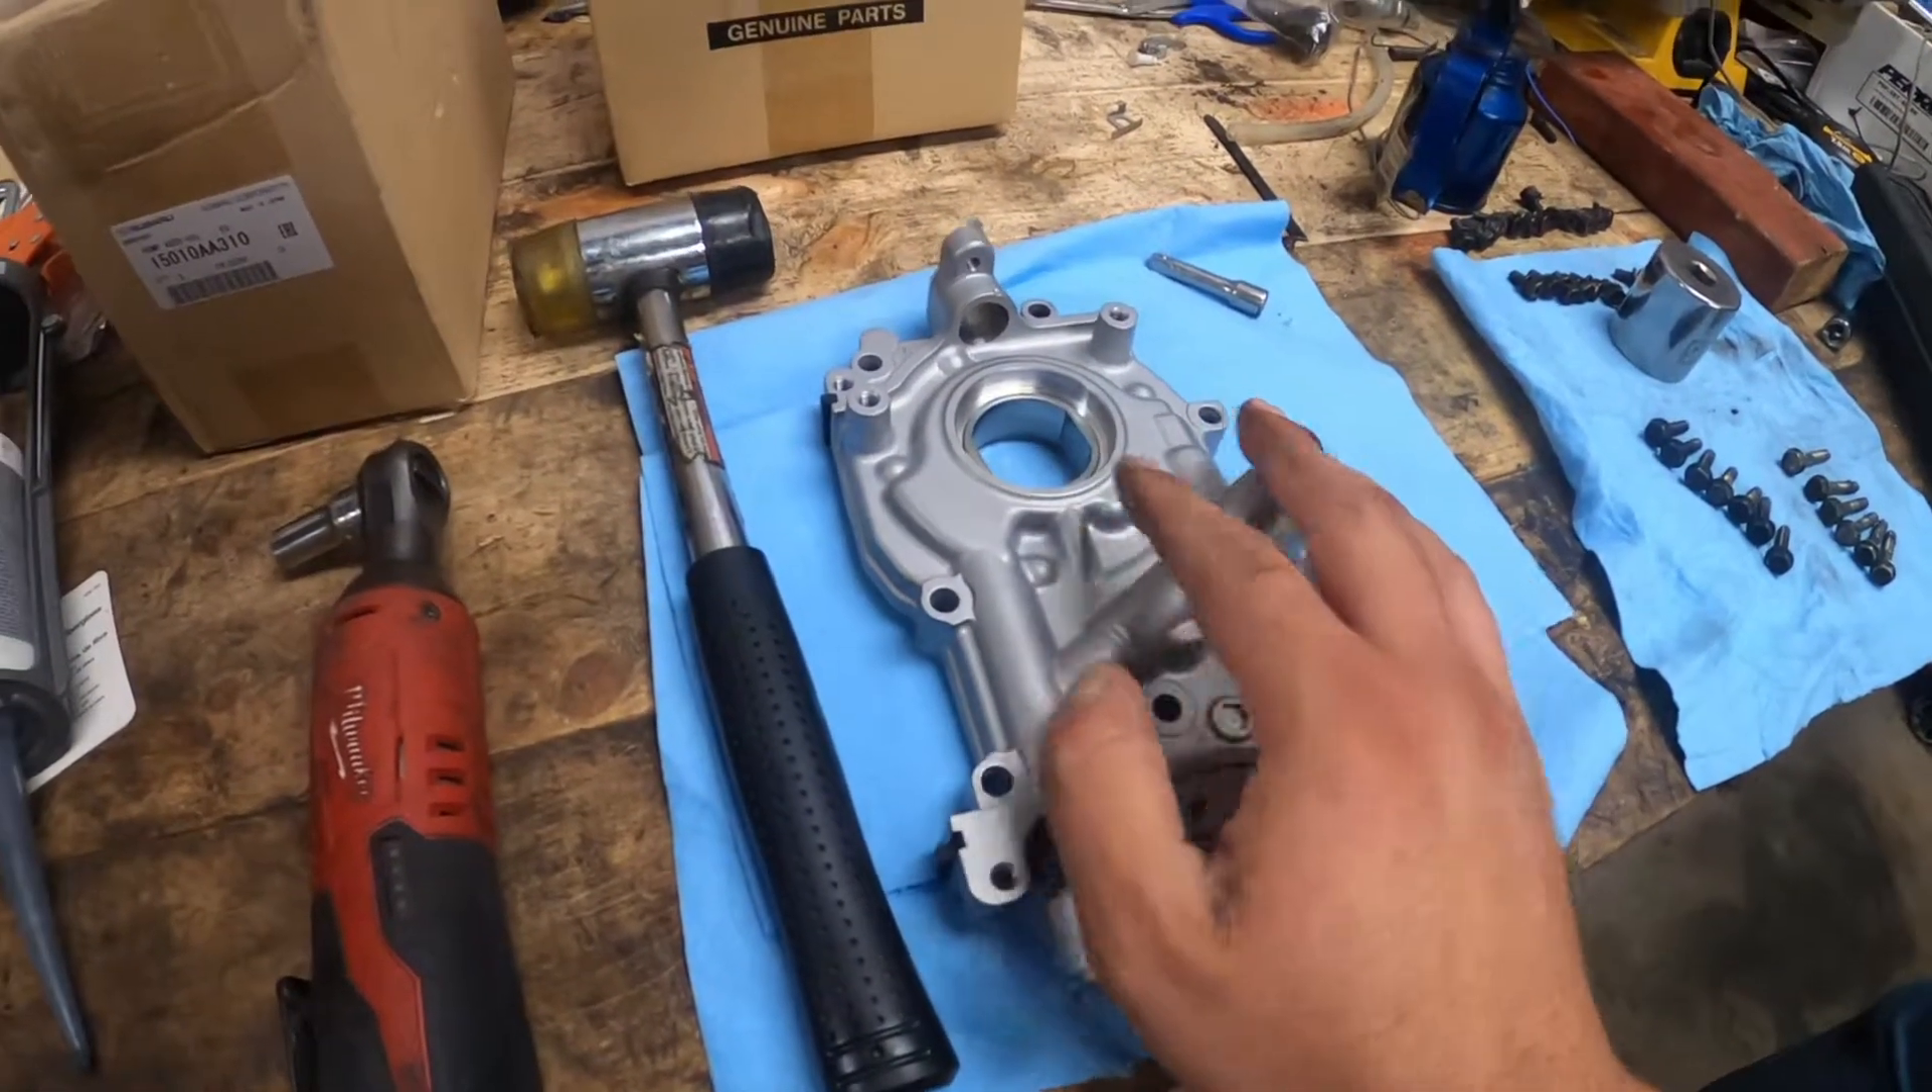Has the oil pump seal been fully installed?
No.